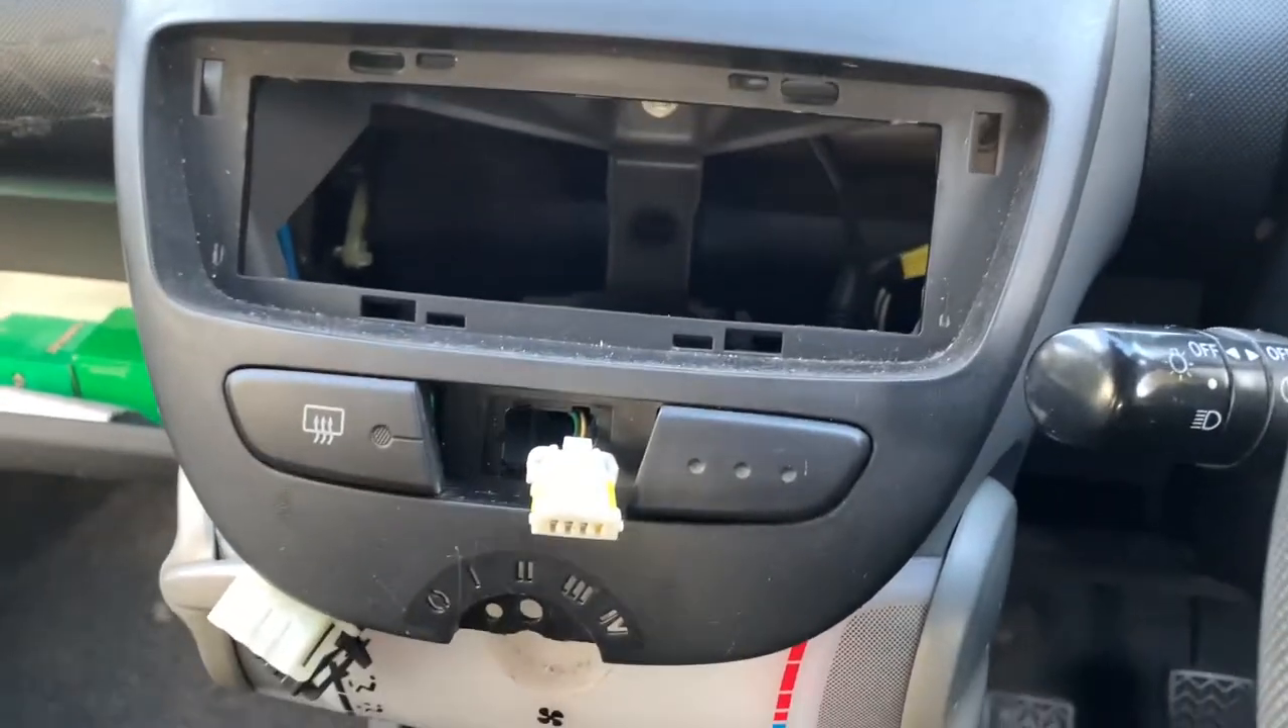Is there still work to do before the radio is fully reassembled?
Yes.